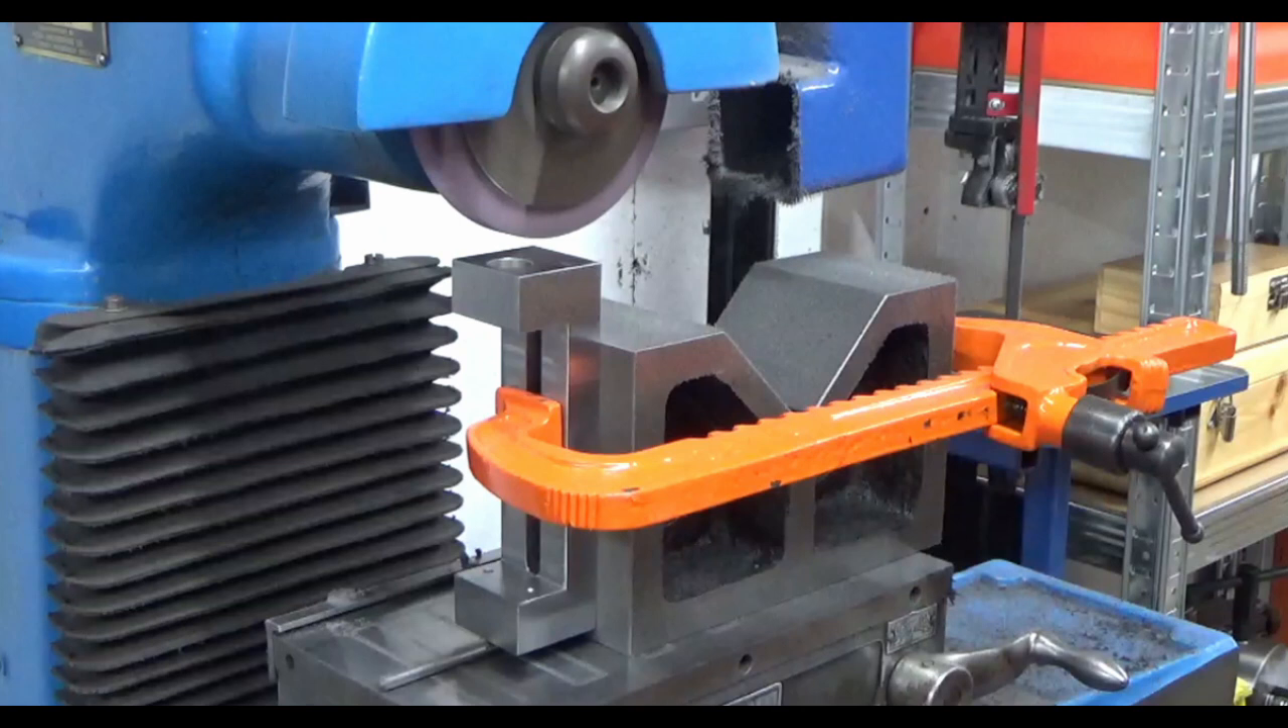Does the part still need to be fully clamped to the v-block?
No.